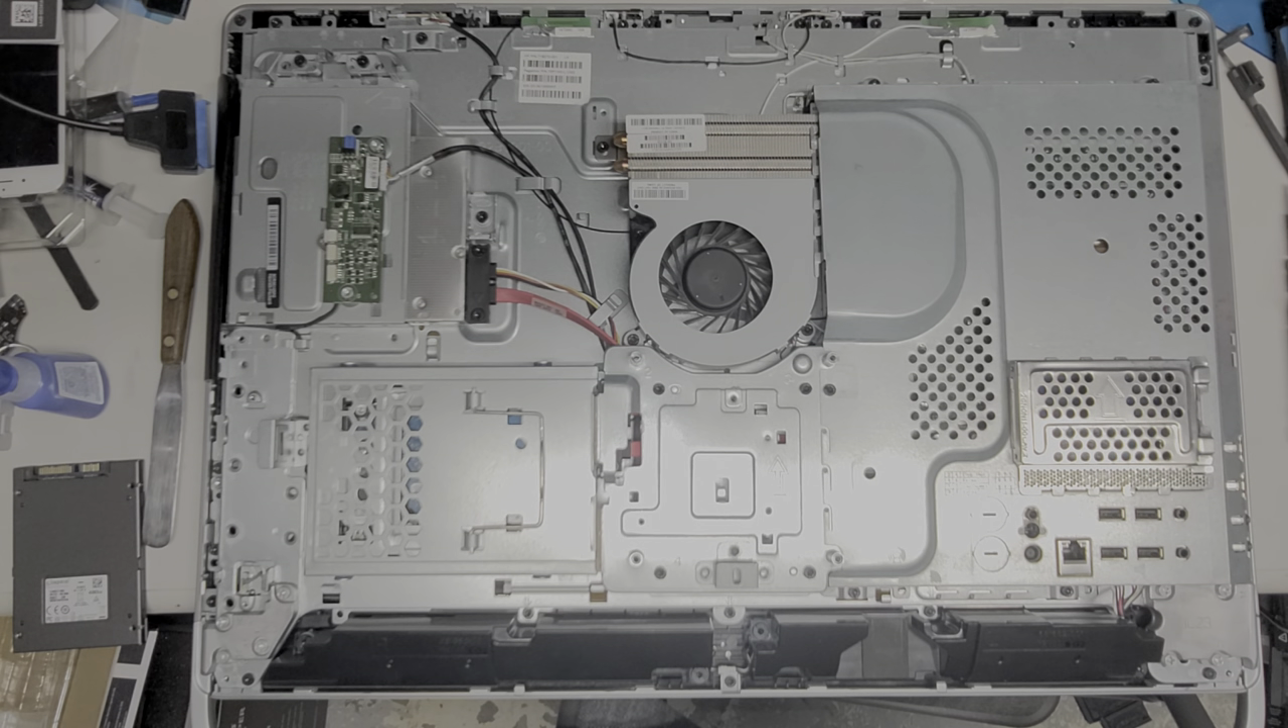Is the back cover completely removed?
Yes.